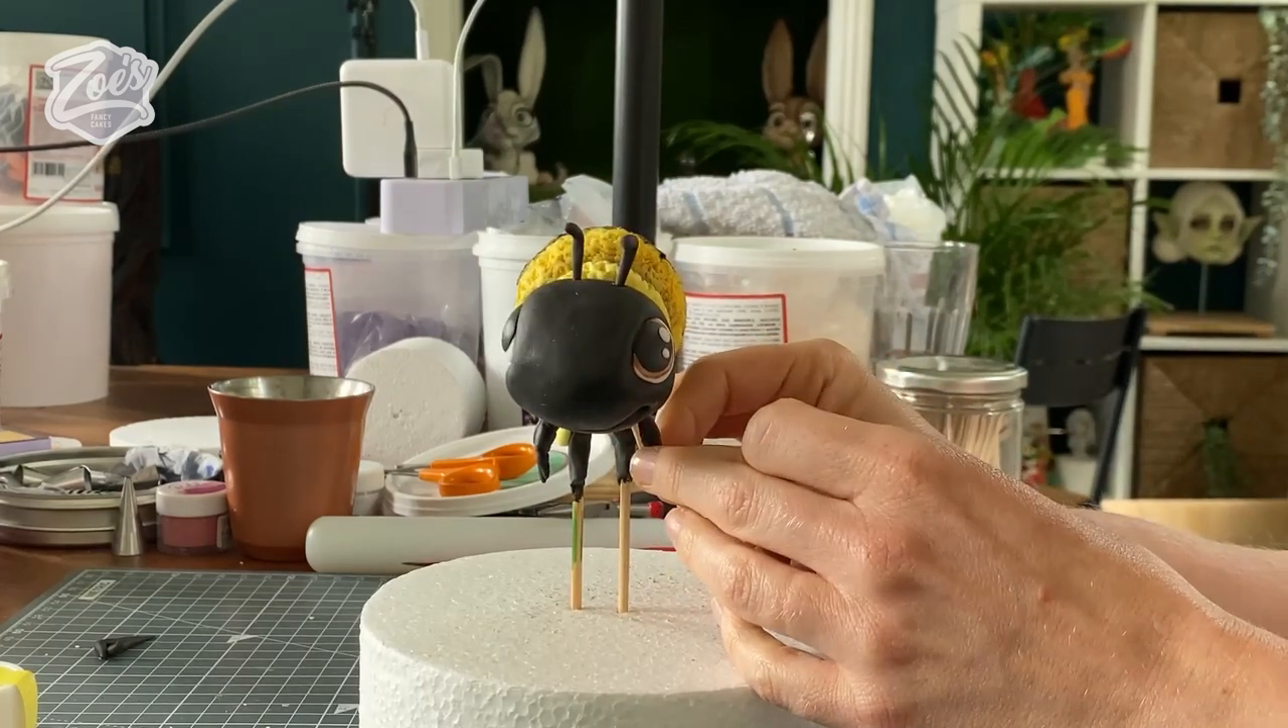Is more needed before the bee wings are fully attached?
Yes.